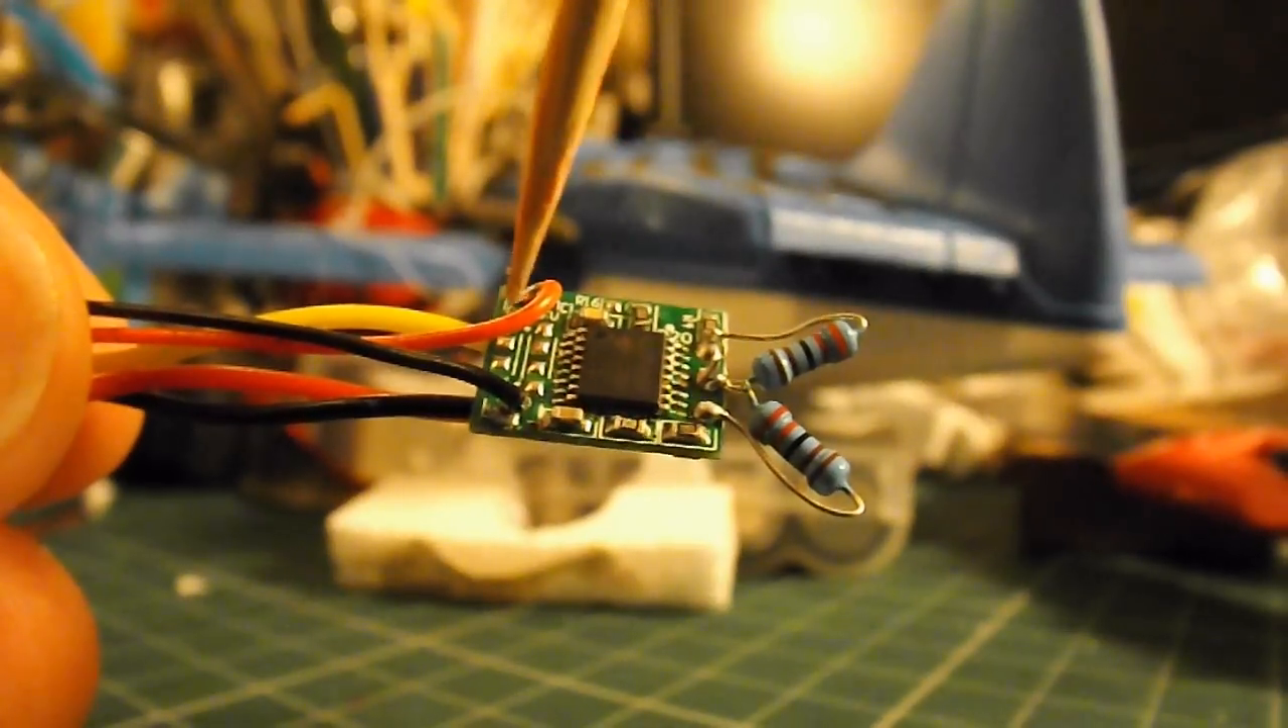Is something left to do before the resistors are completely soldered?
No.